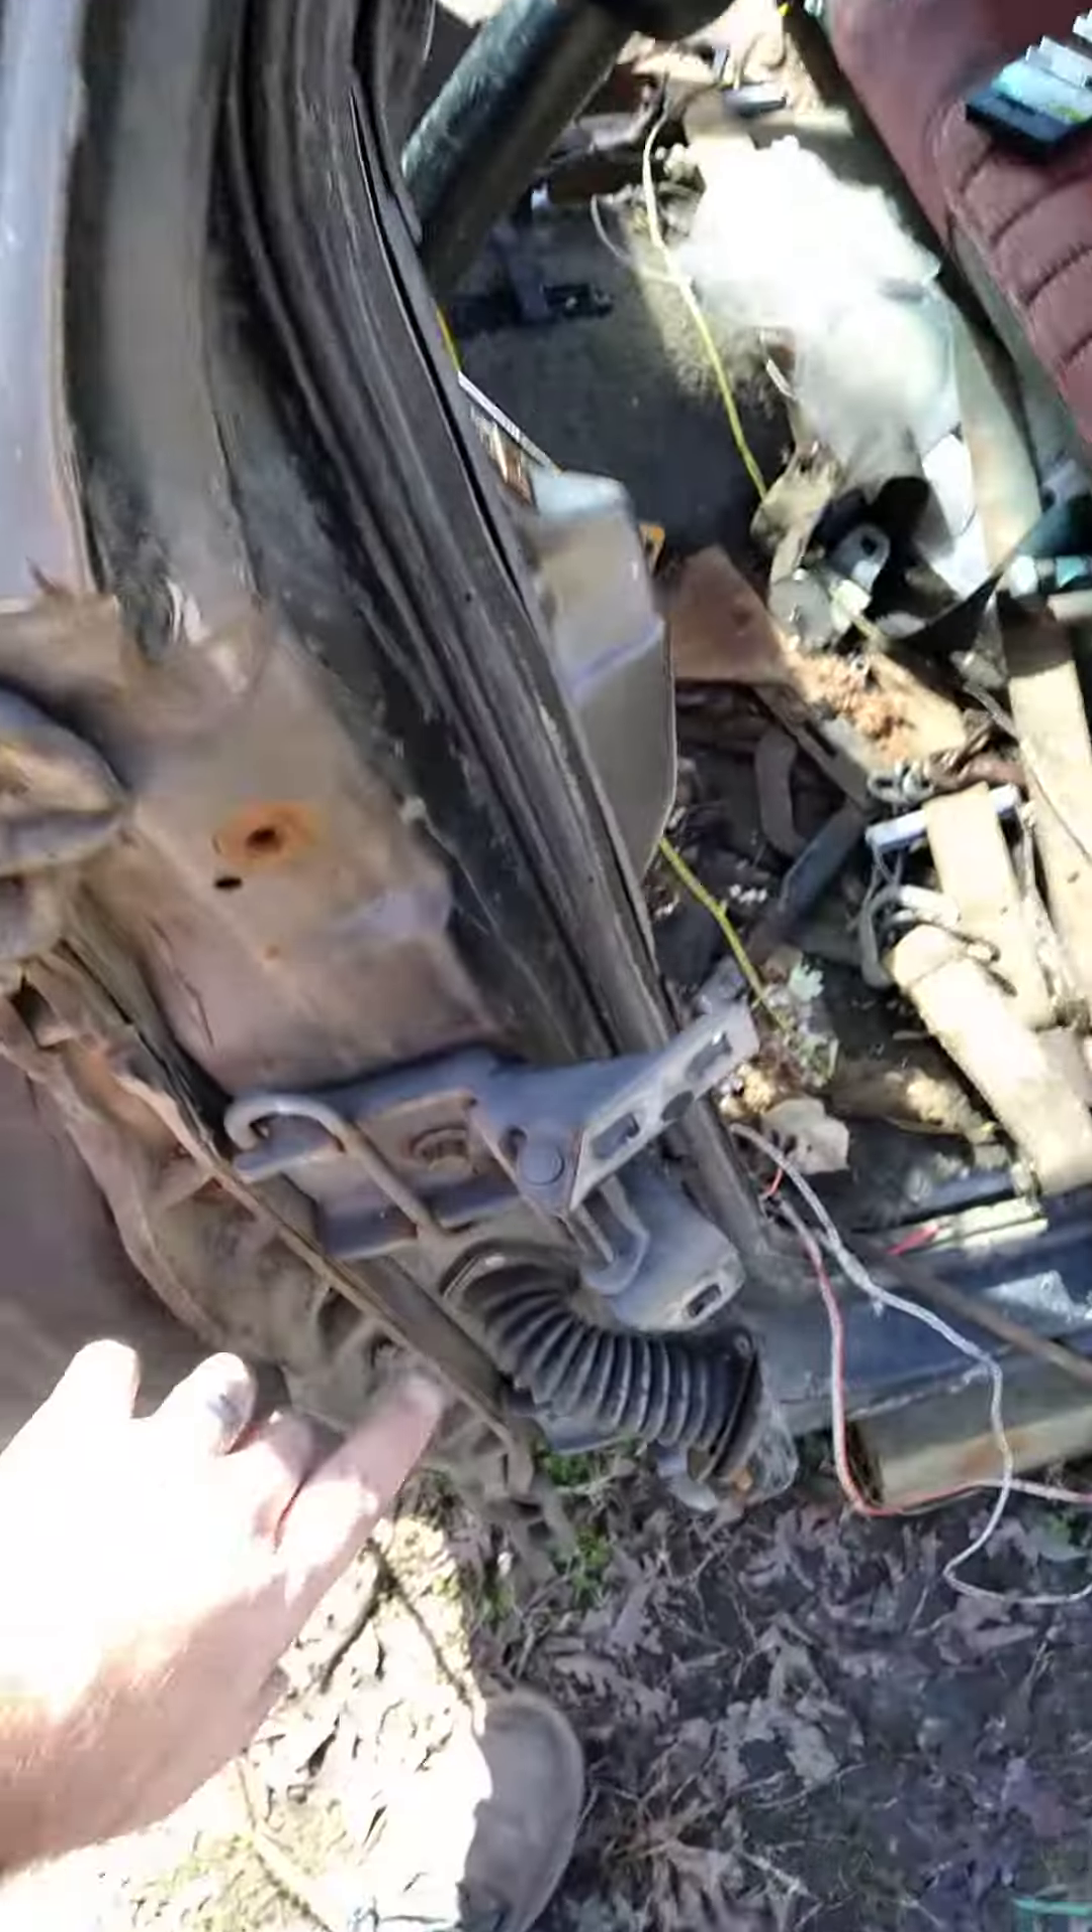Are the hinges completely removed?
No.